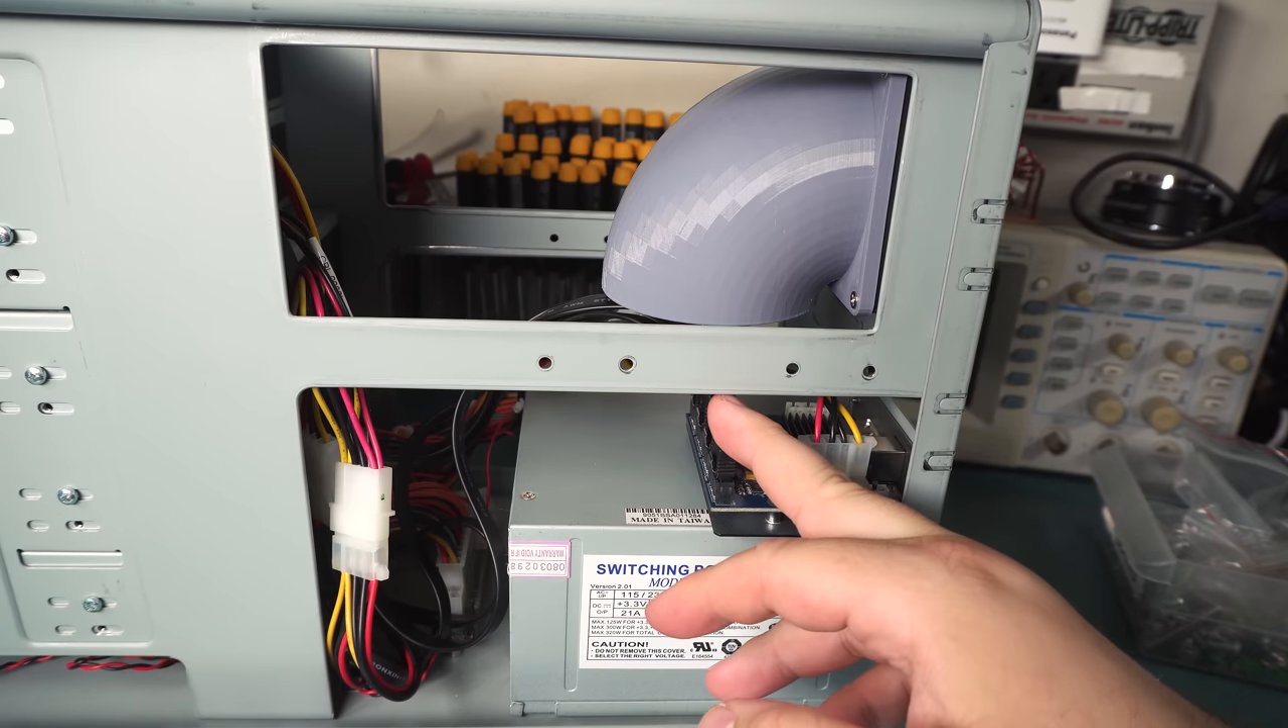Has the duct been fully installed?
Yes.